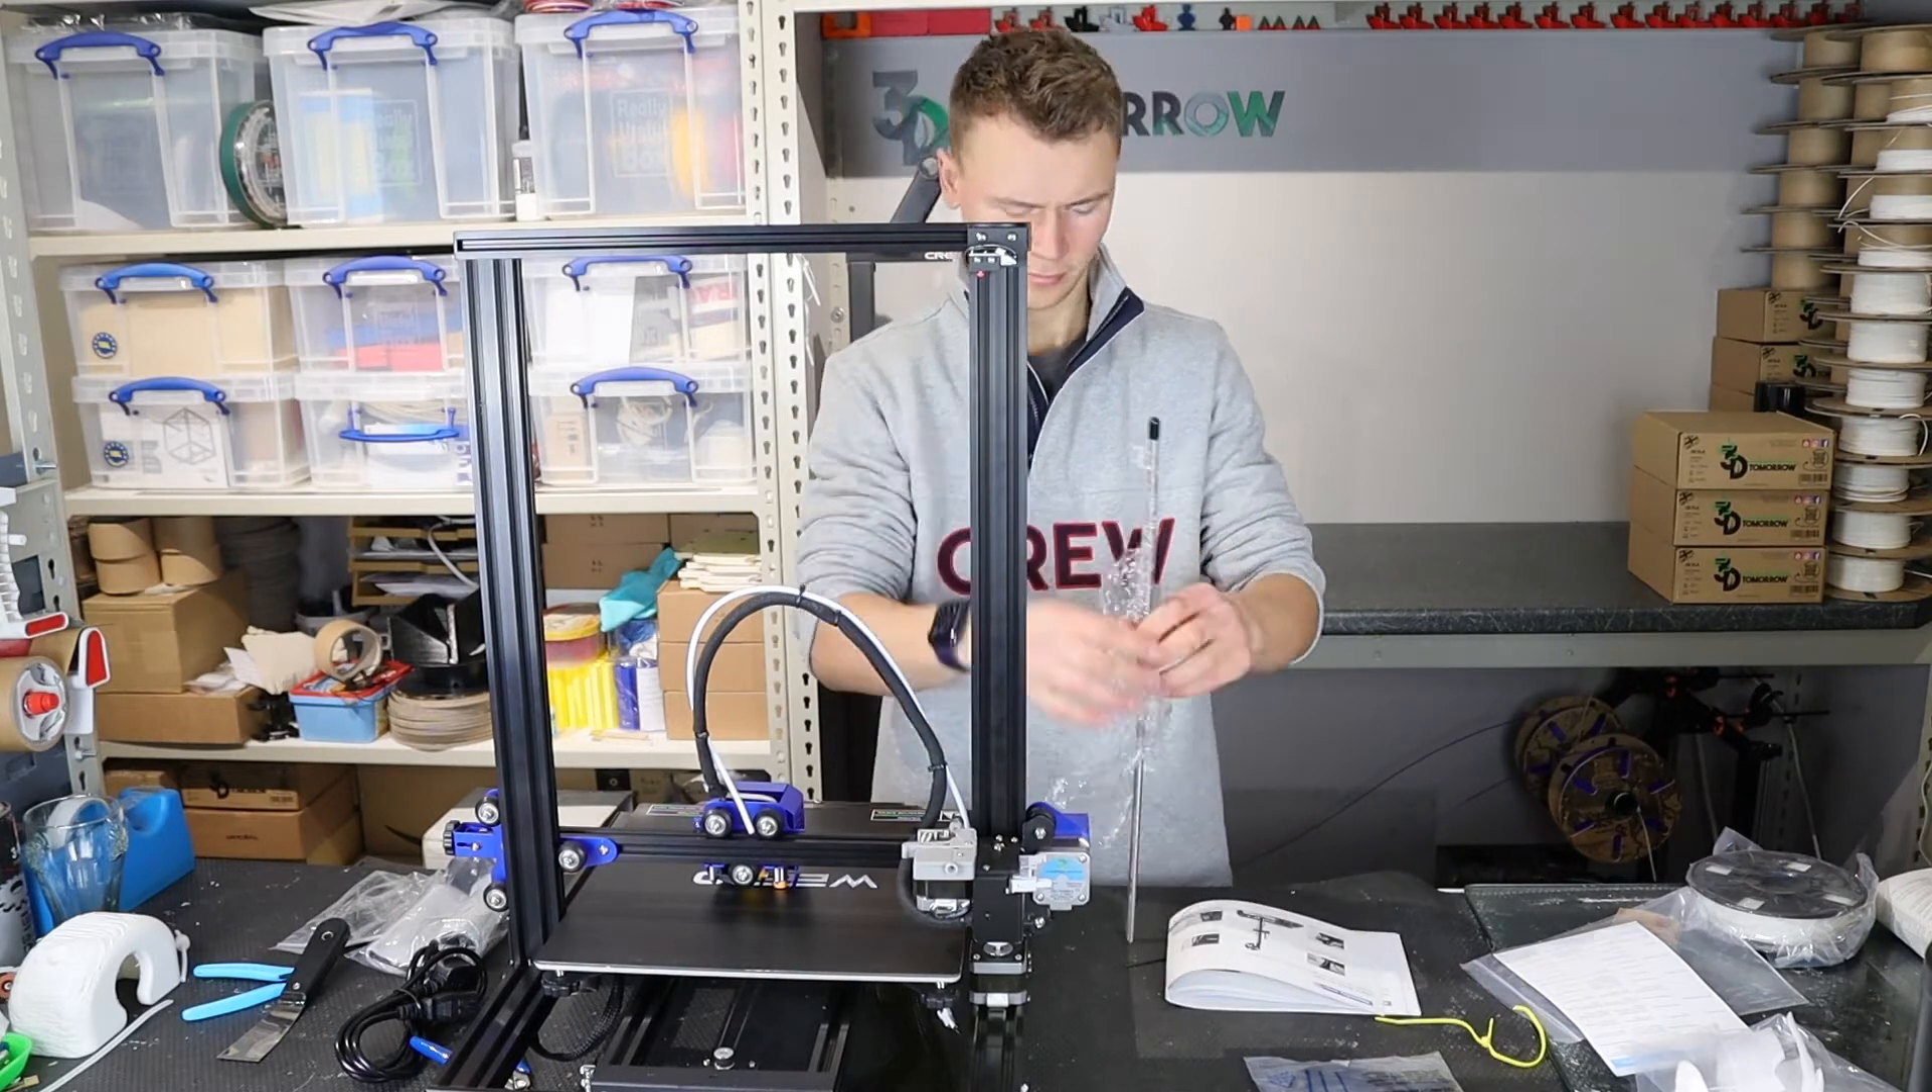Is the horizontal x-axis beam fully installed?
Yes.